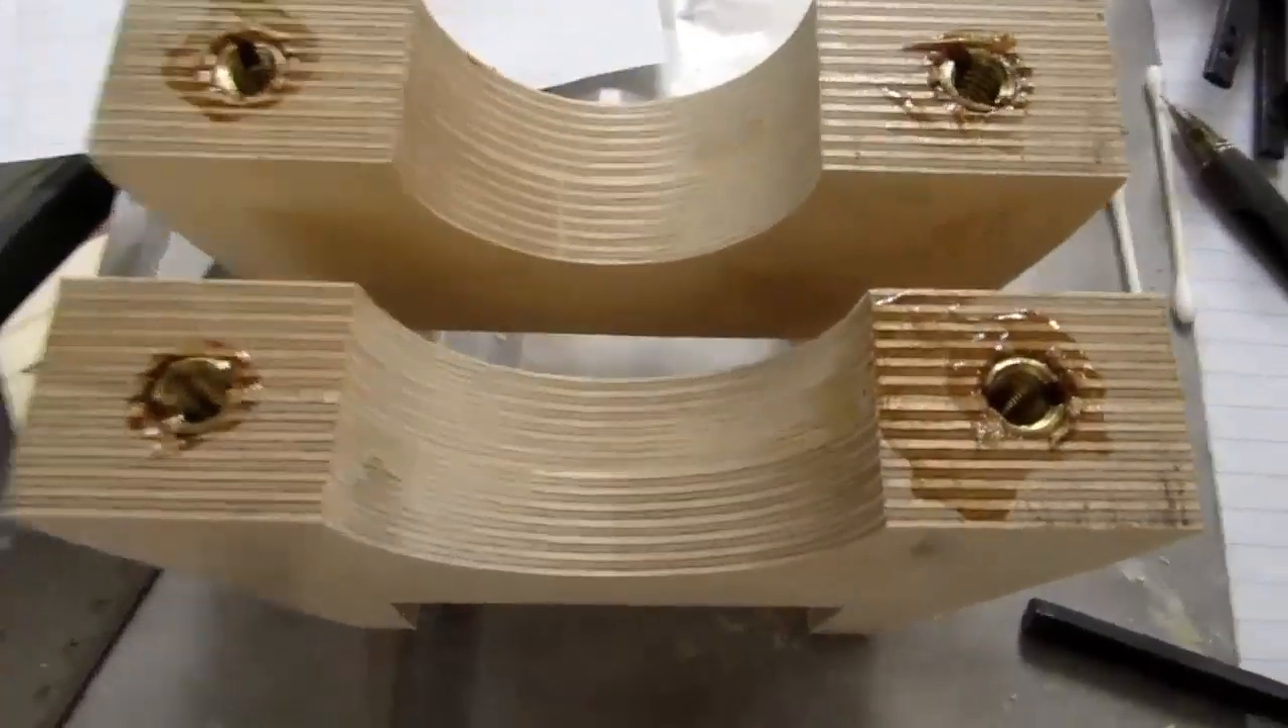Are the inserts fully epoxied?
Yes.